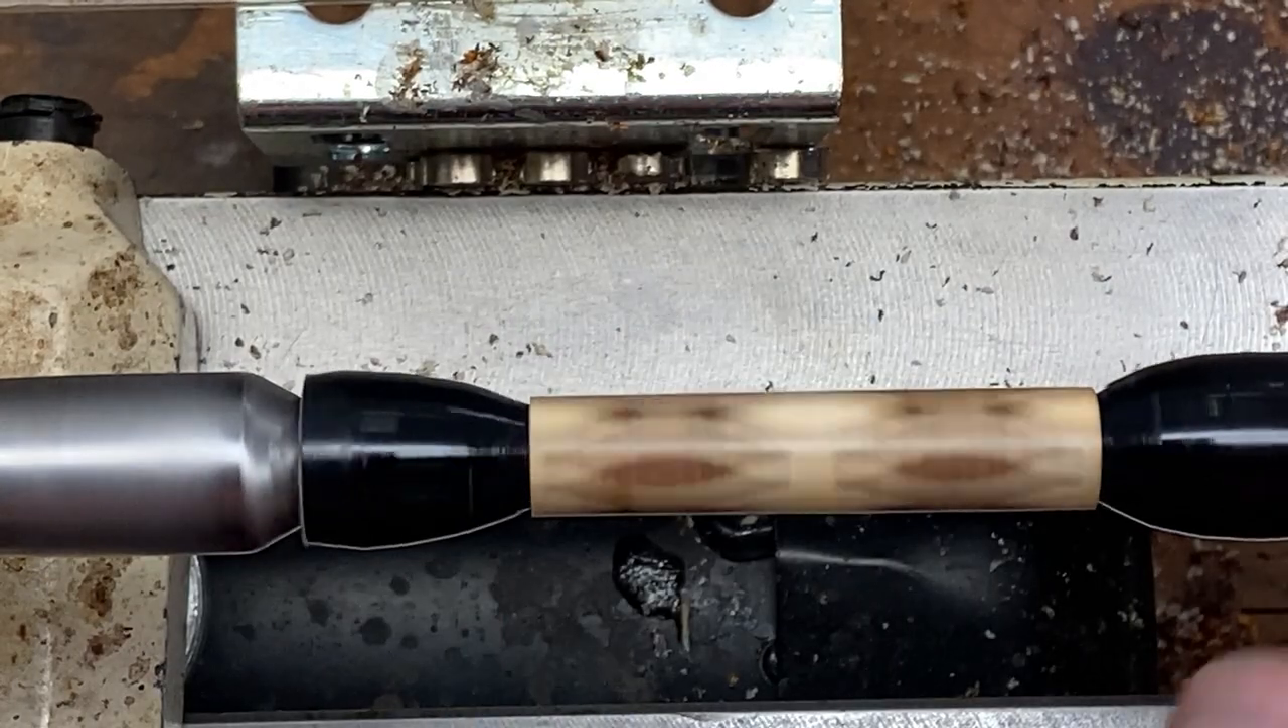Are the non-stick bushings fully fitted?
Yes.